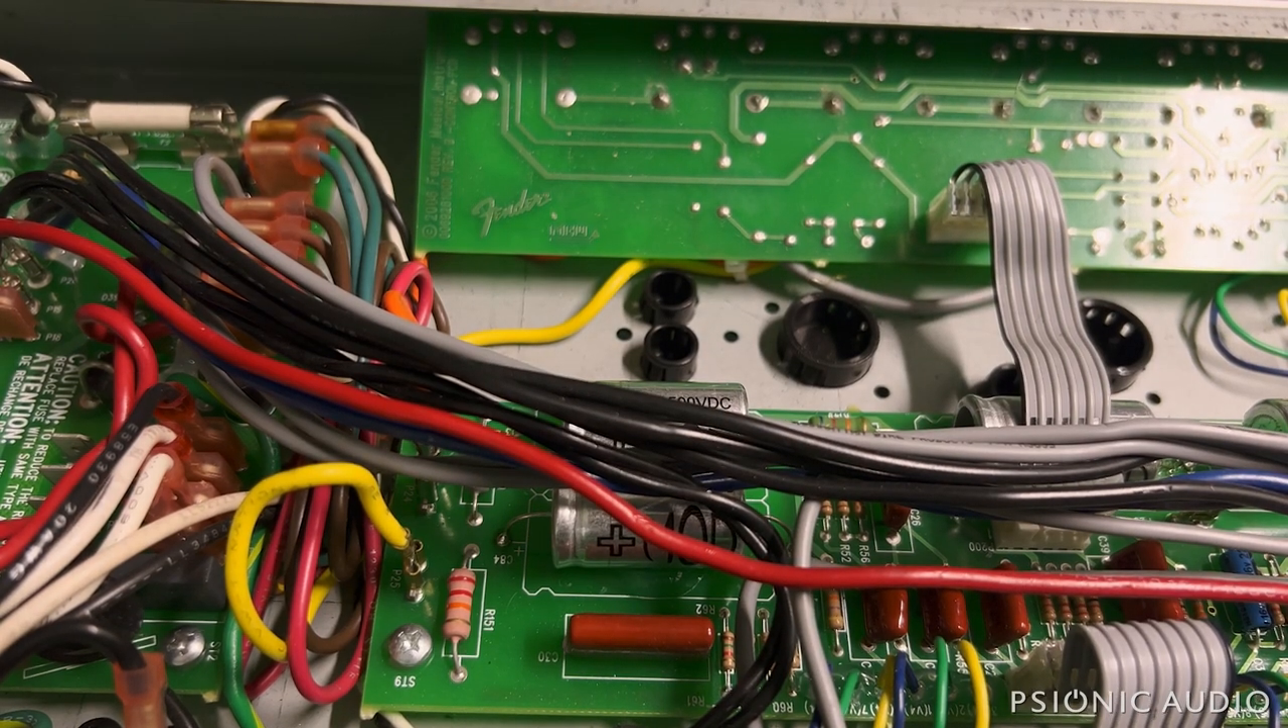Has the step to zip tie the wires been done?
No.